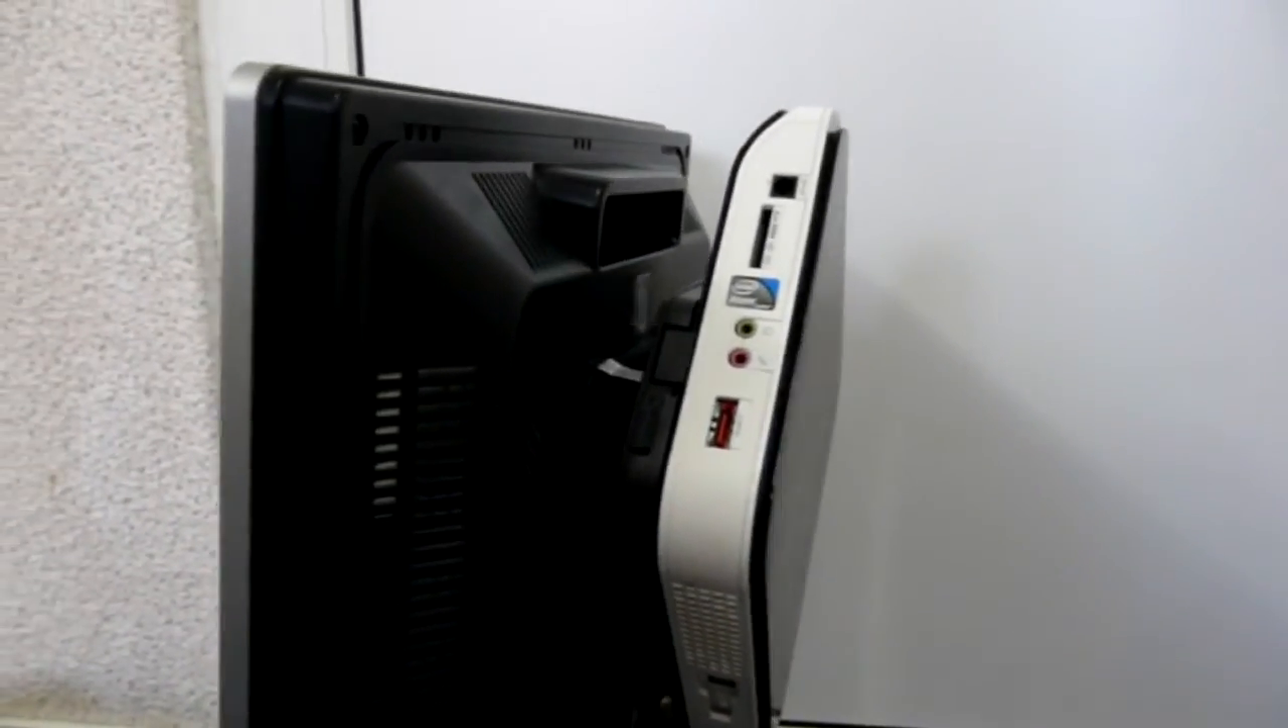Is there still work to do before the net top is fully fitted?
No.